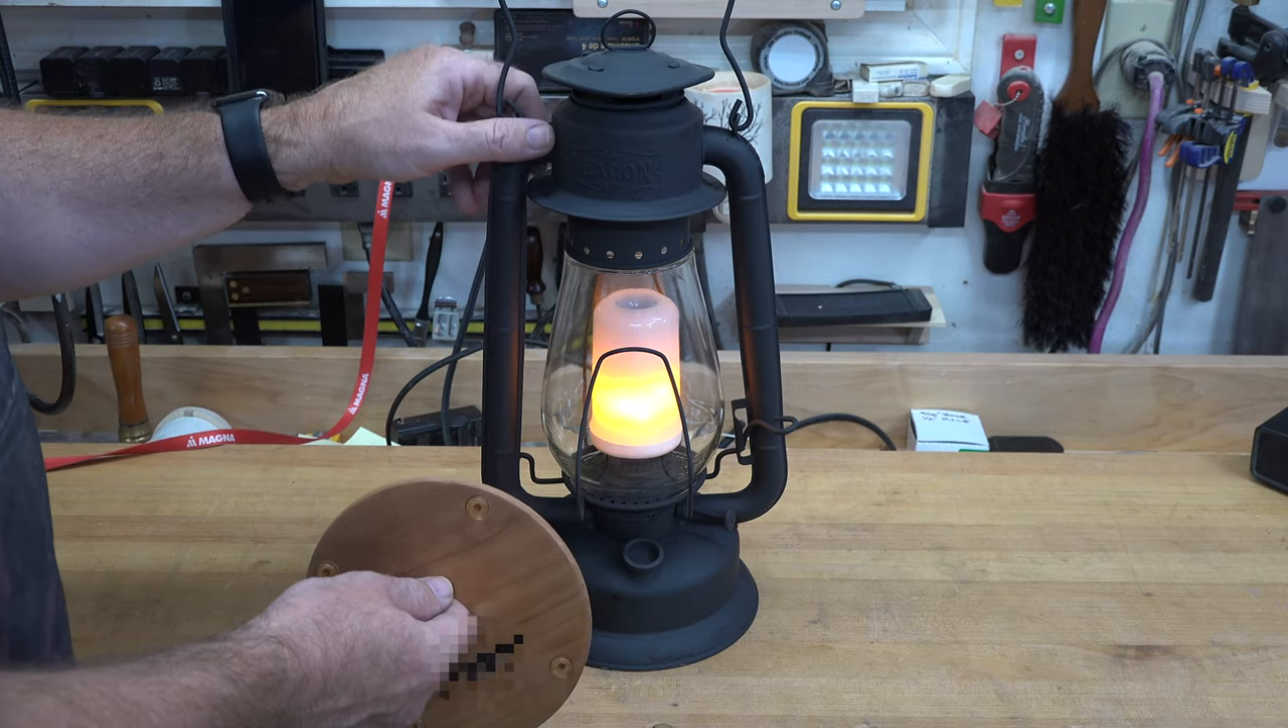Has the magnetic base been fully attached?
No.